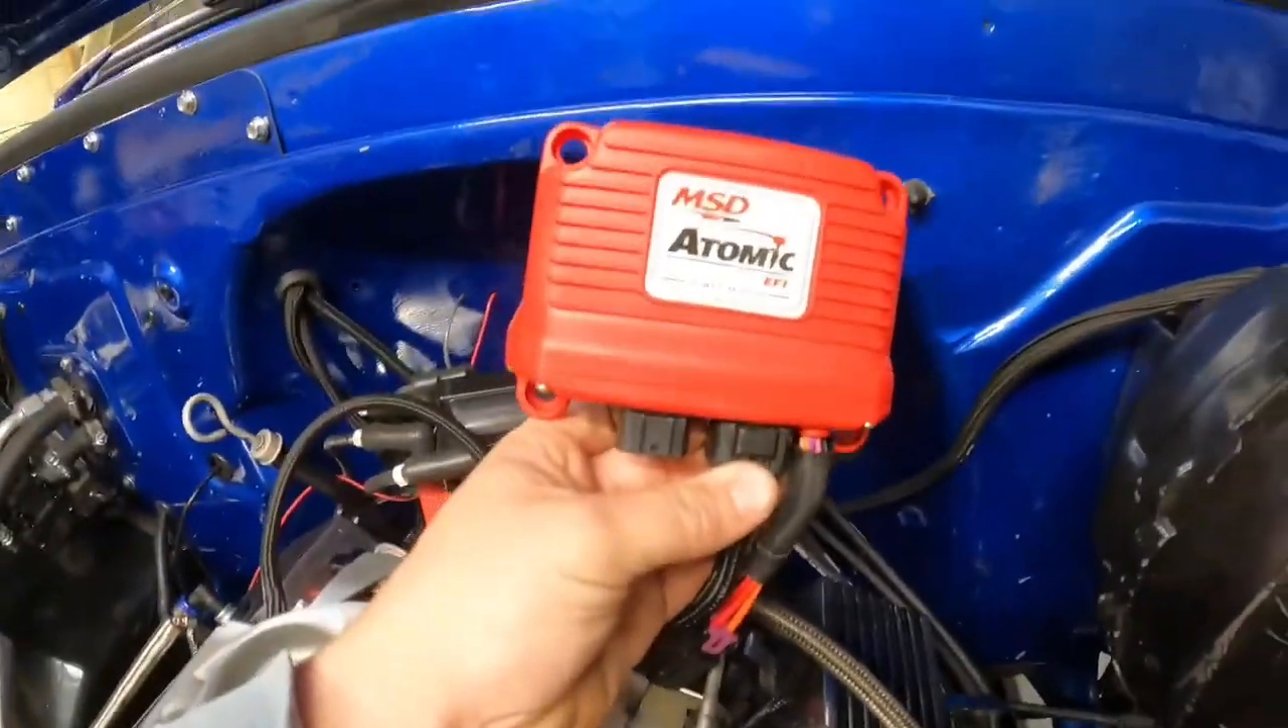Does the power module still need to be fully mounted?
Yes.